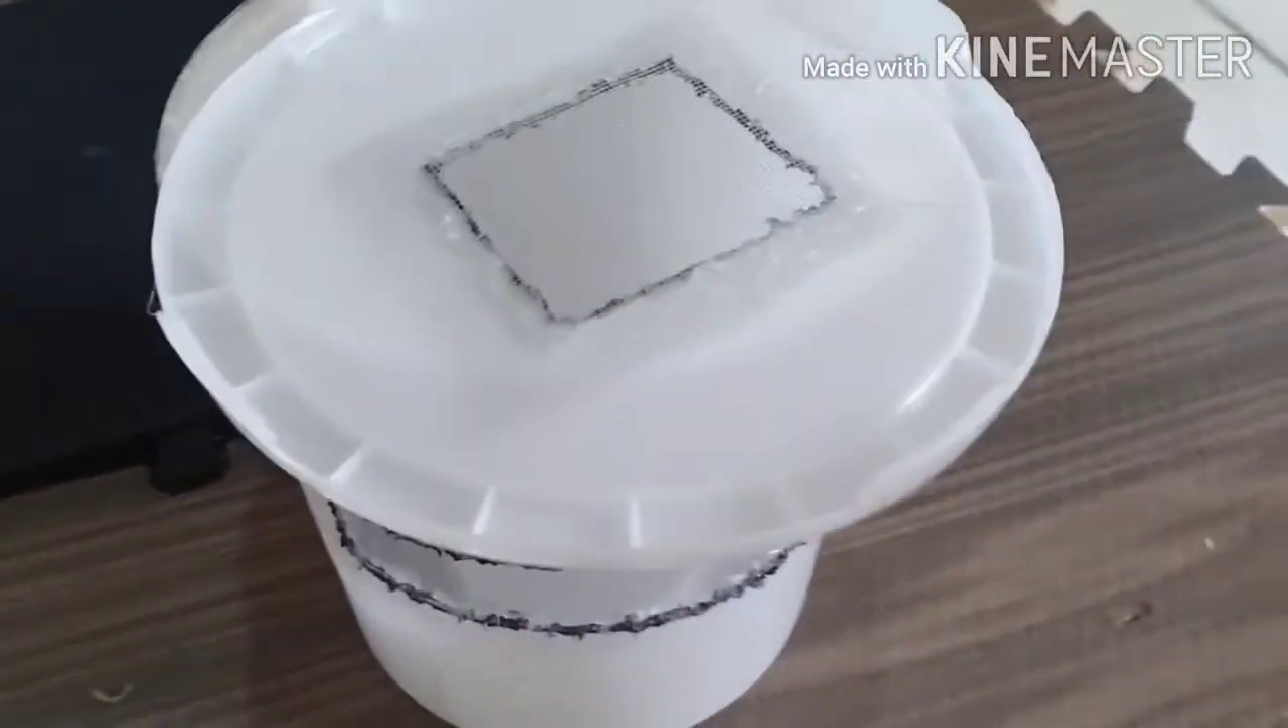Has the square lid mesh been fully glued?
Yes.